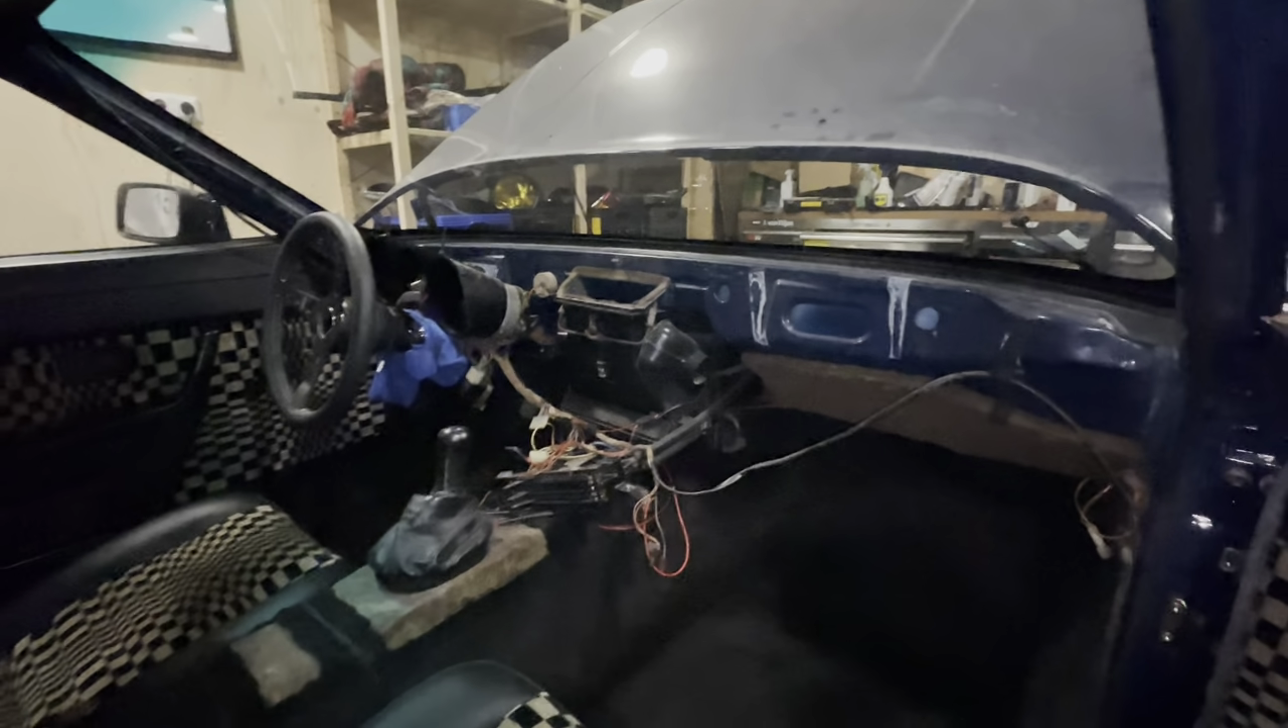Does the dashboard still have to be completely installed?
Yes.